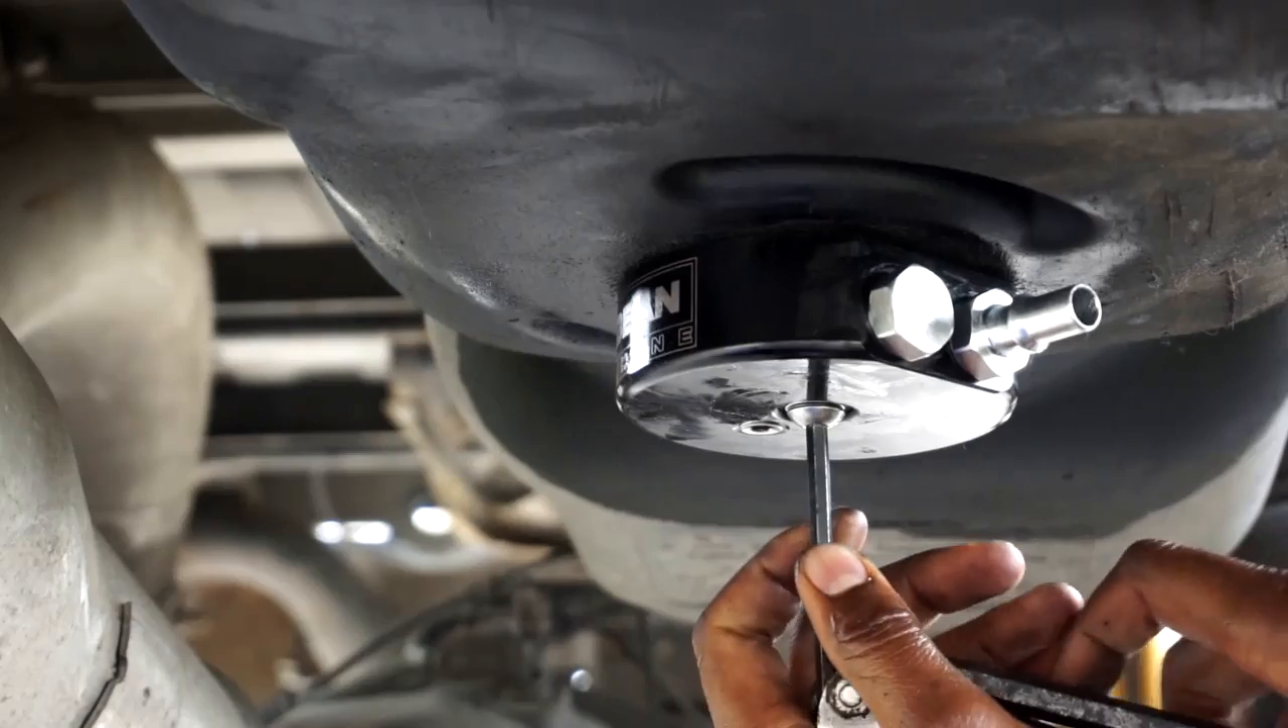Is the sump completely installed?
No.